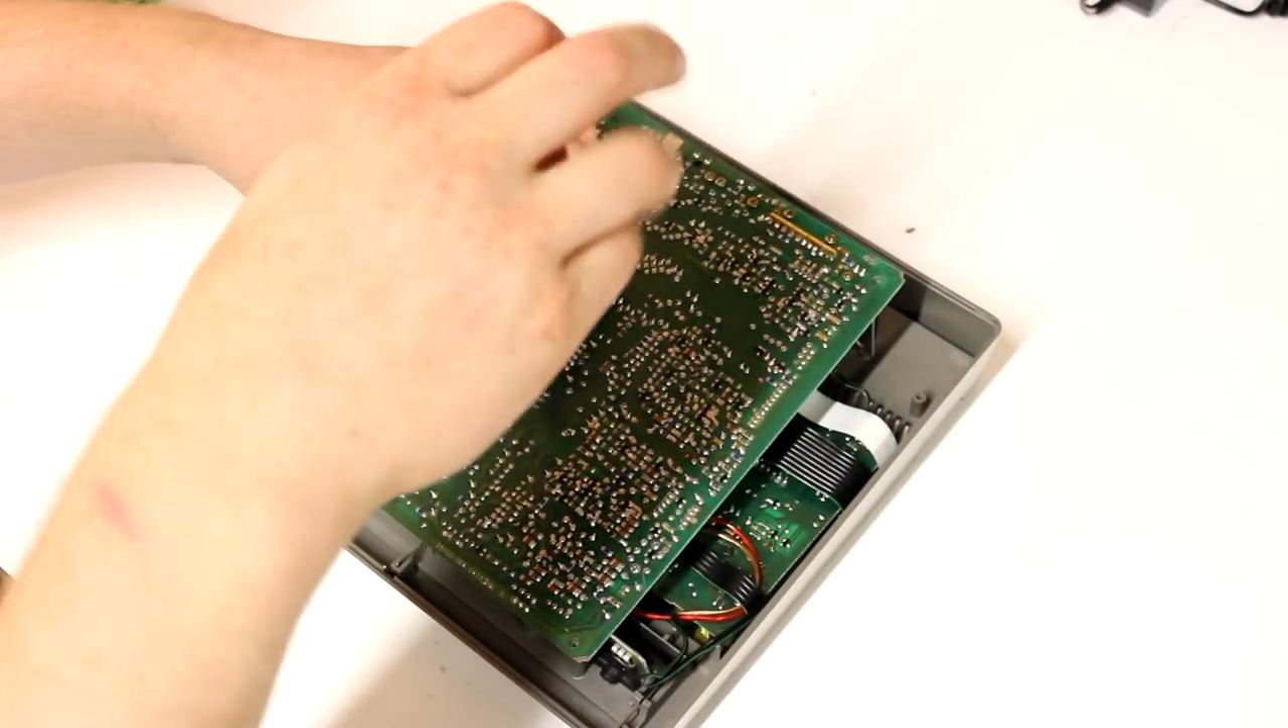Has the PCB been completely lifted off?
No.